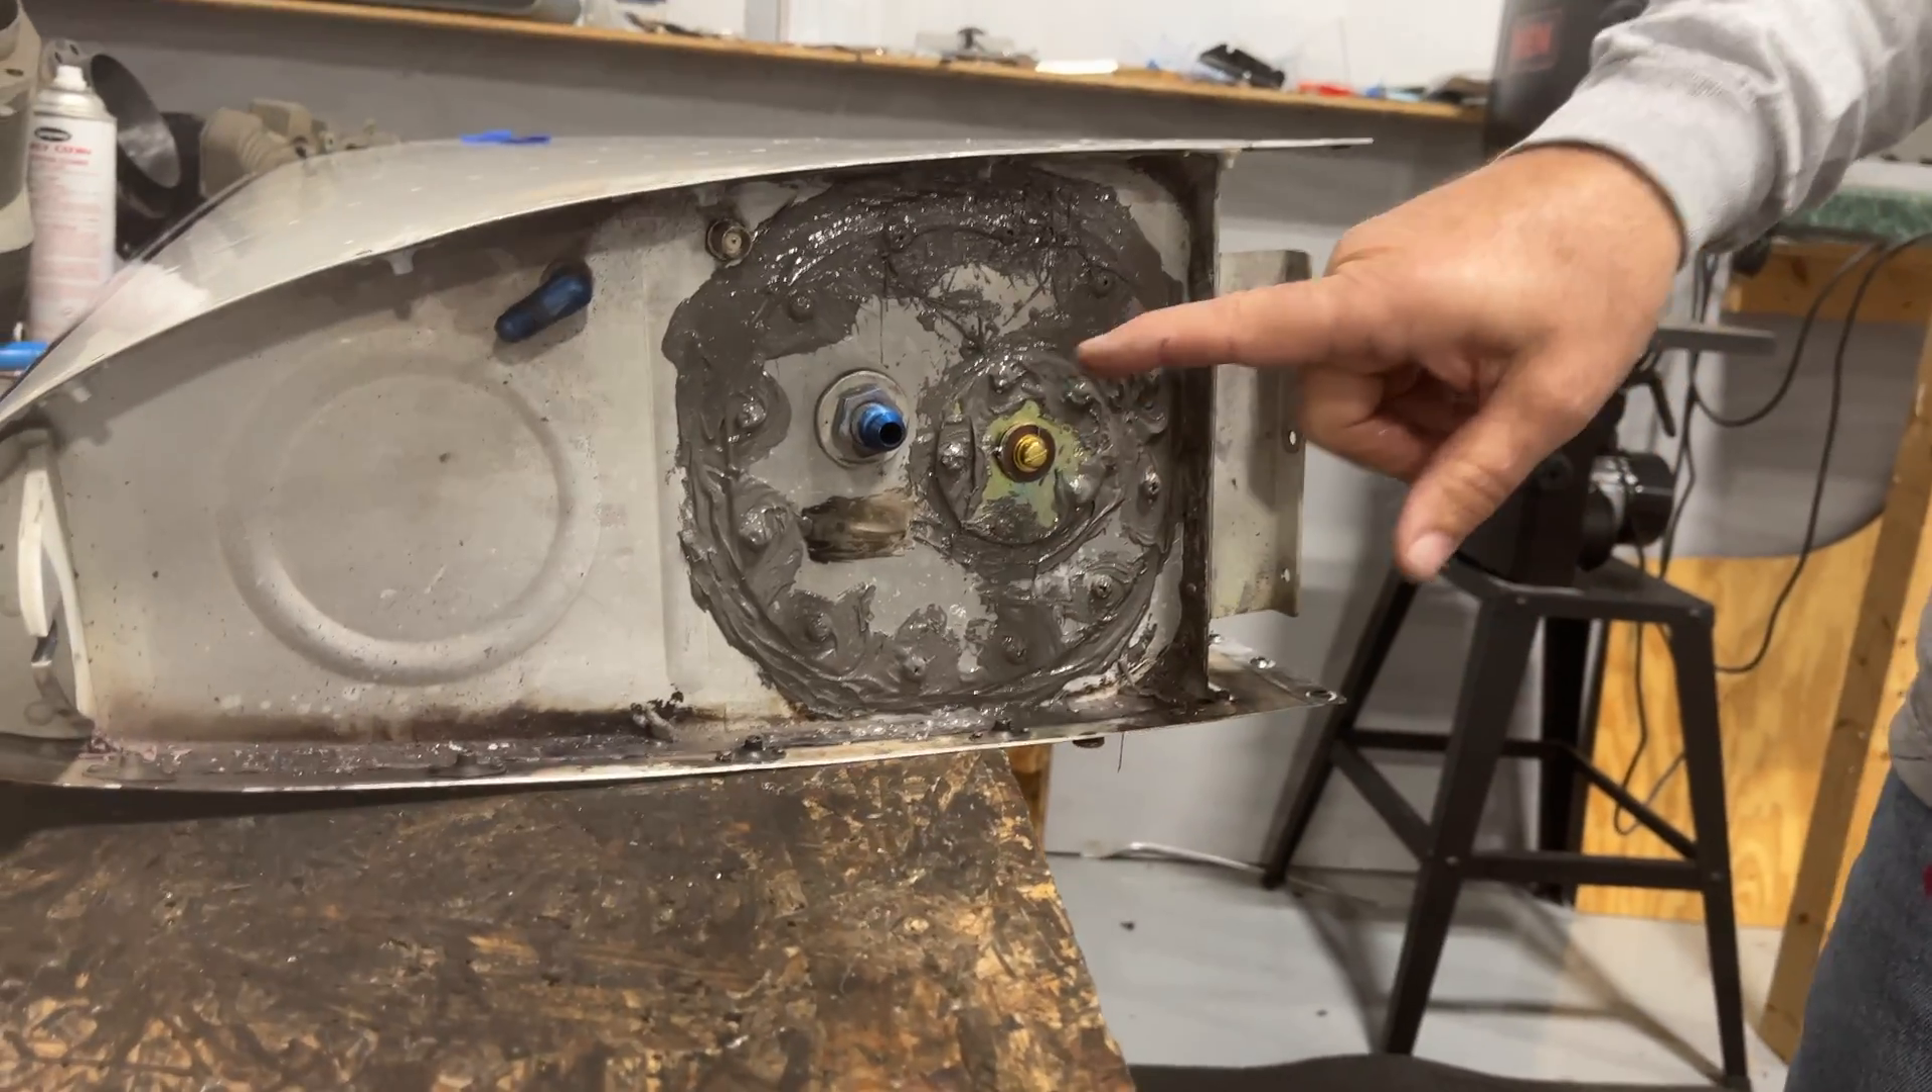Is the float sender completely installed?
Yes.